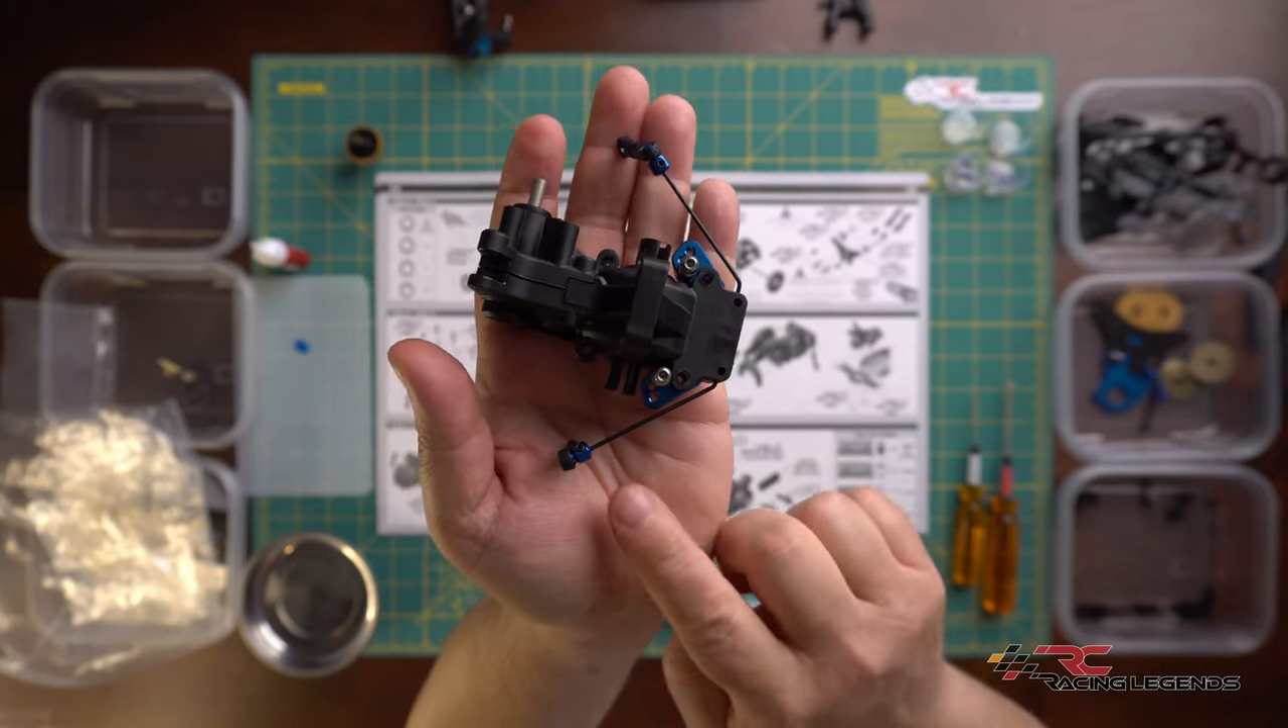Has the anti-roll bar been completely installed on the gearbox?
Yes.